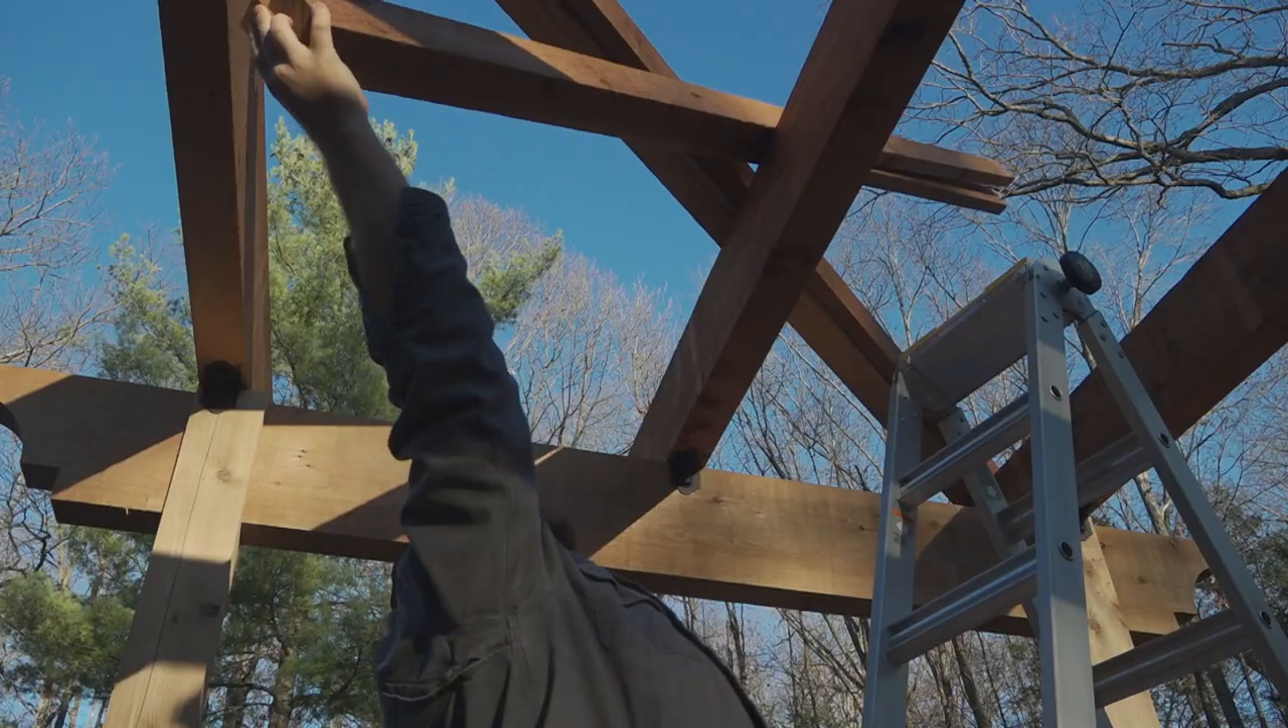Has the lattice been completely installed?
No.